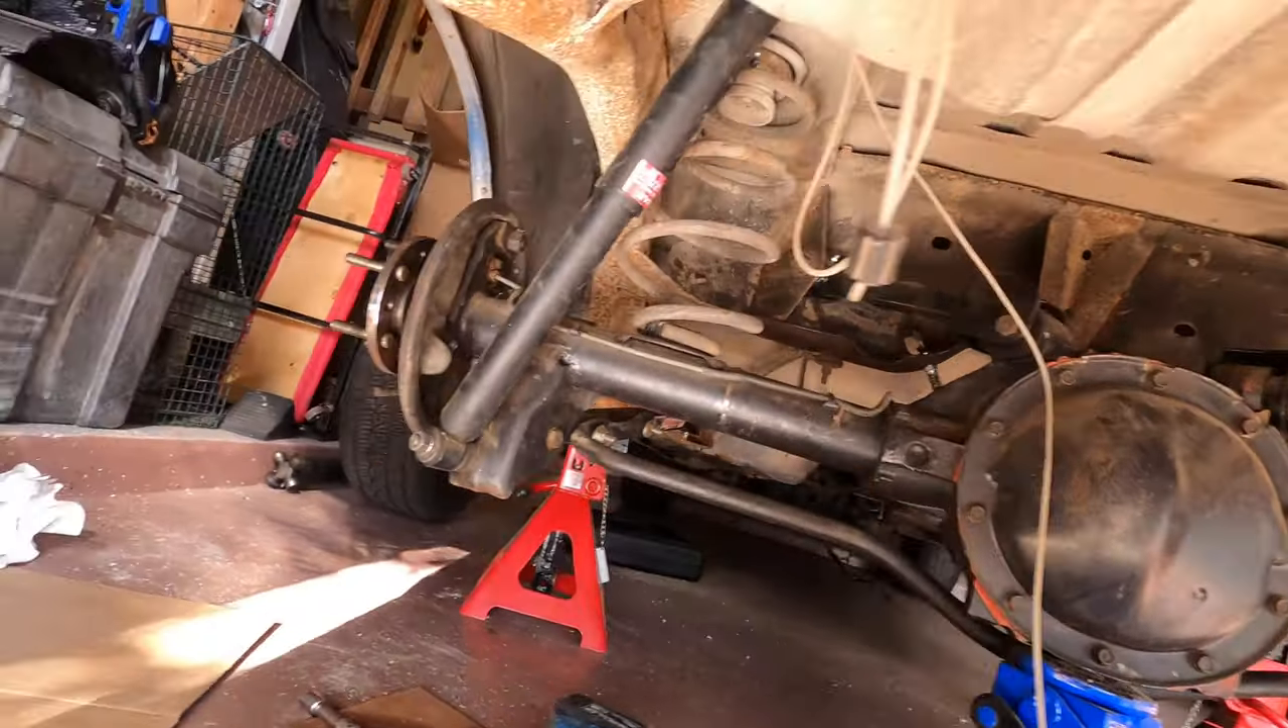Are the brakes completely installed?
No.